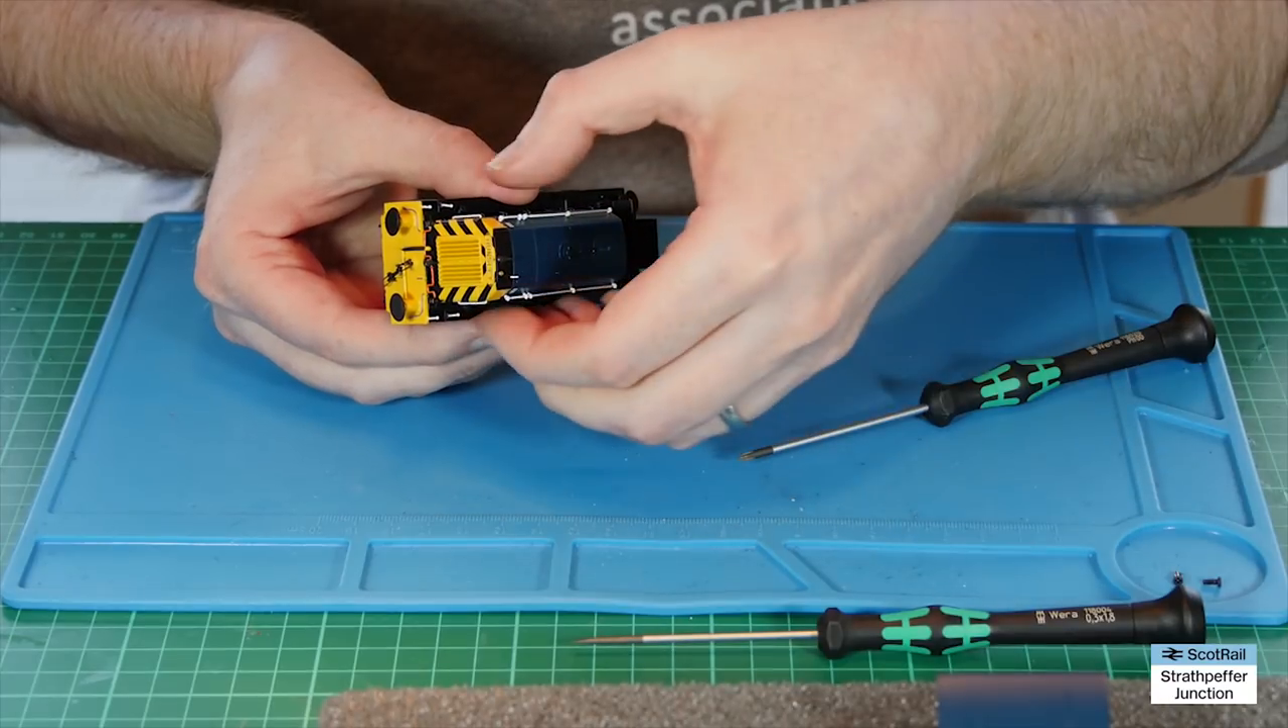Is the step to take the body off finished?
No.